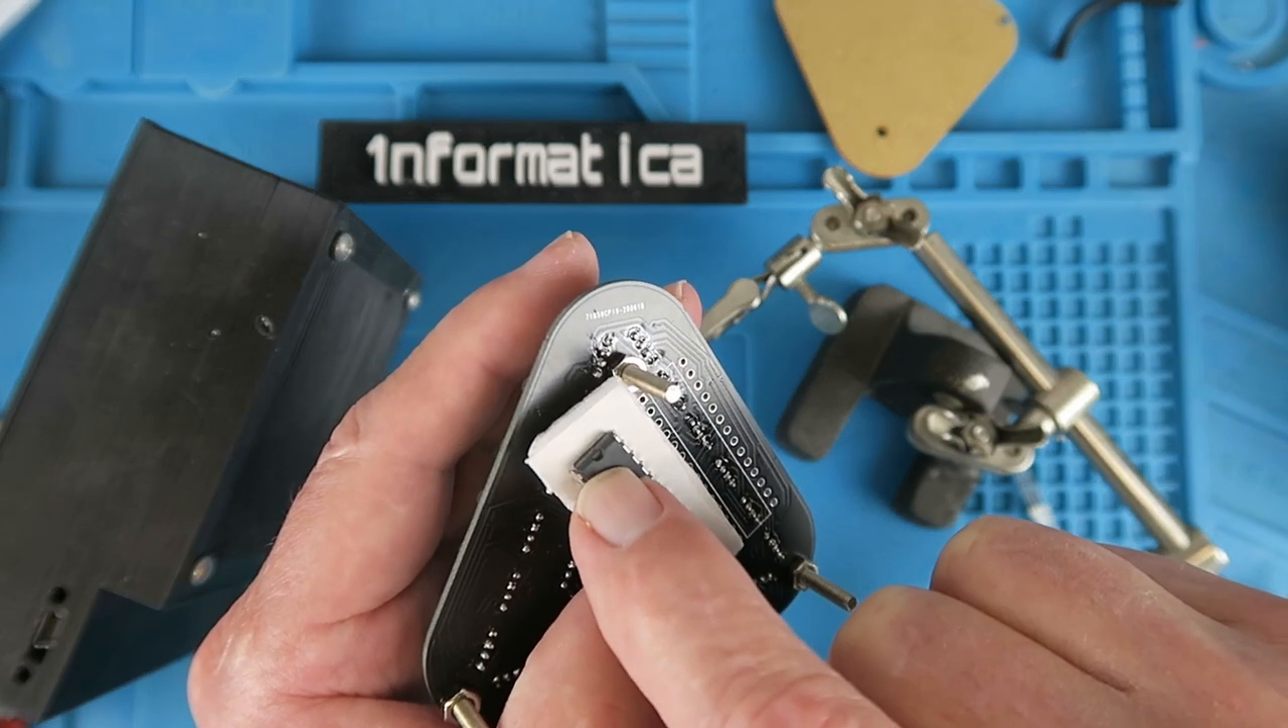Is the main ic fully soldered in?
No.